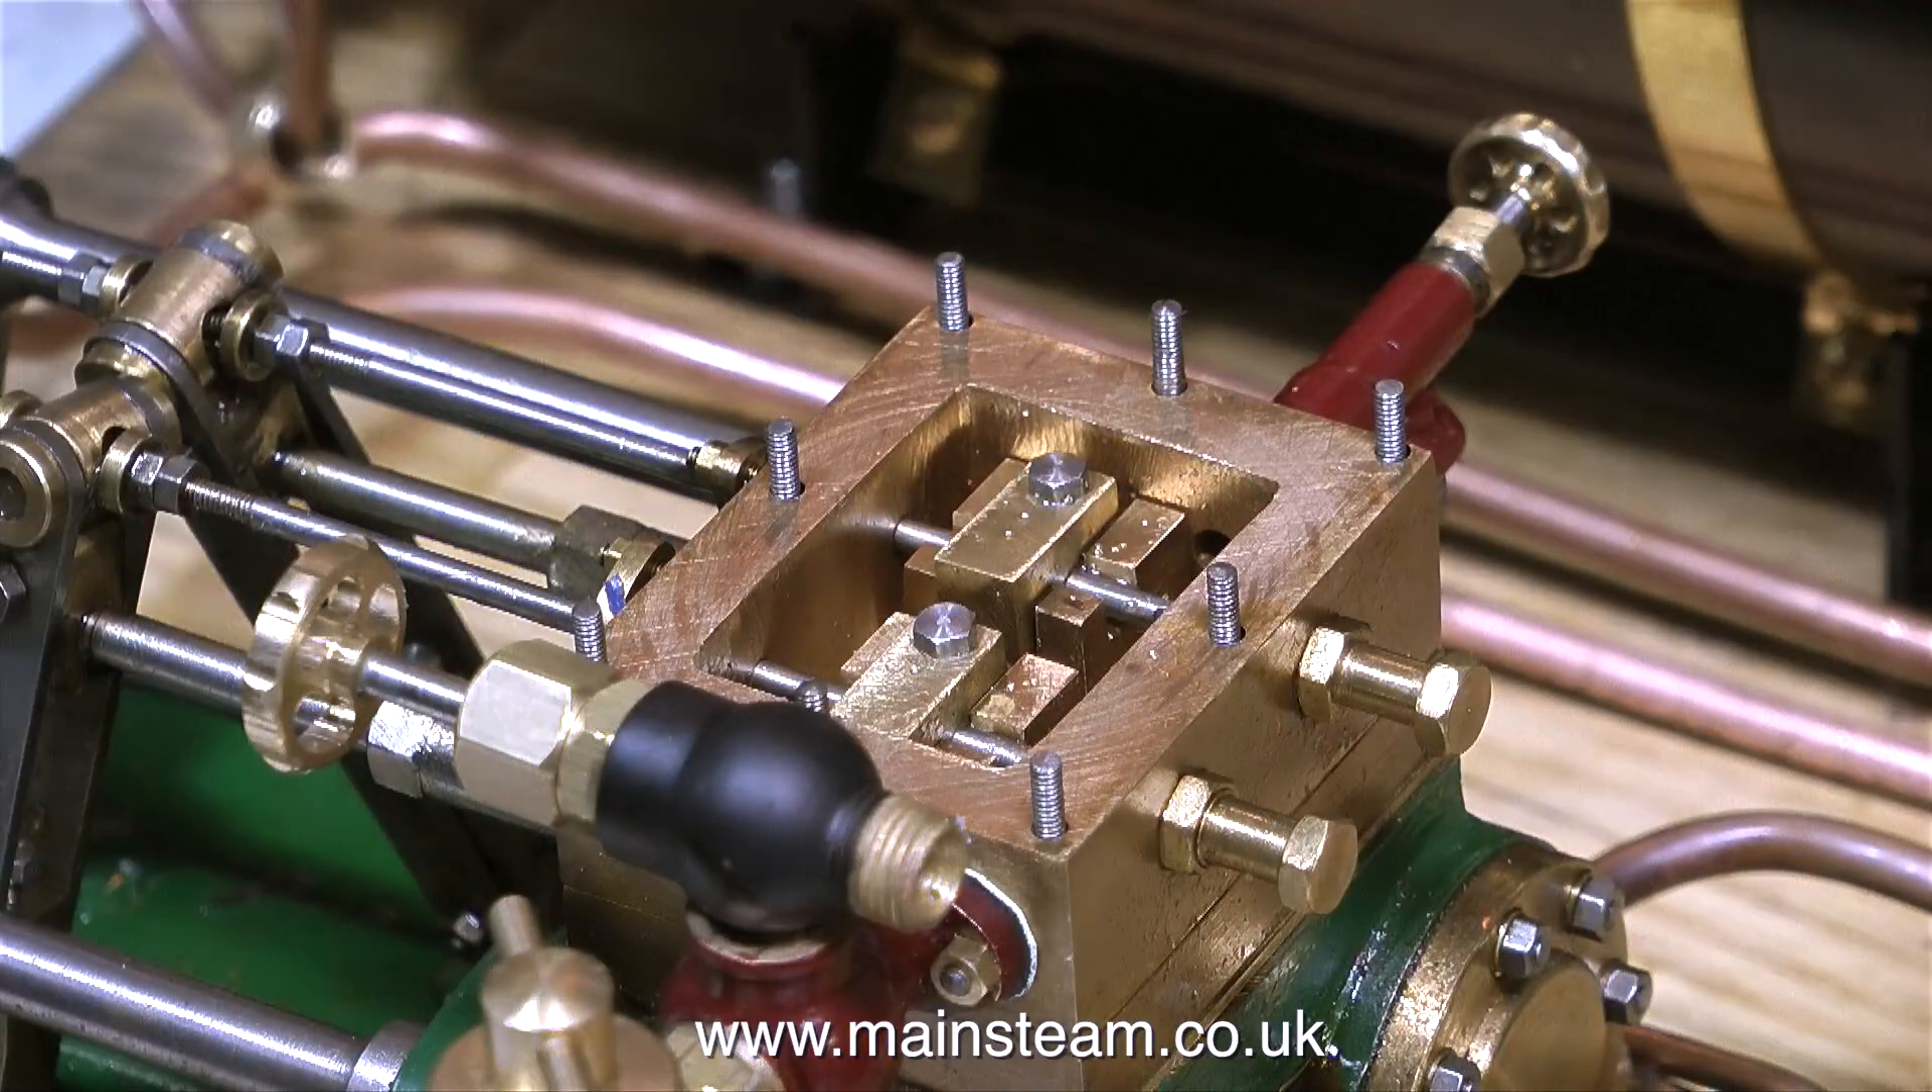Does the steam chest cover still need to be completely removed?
No.